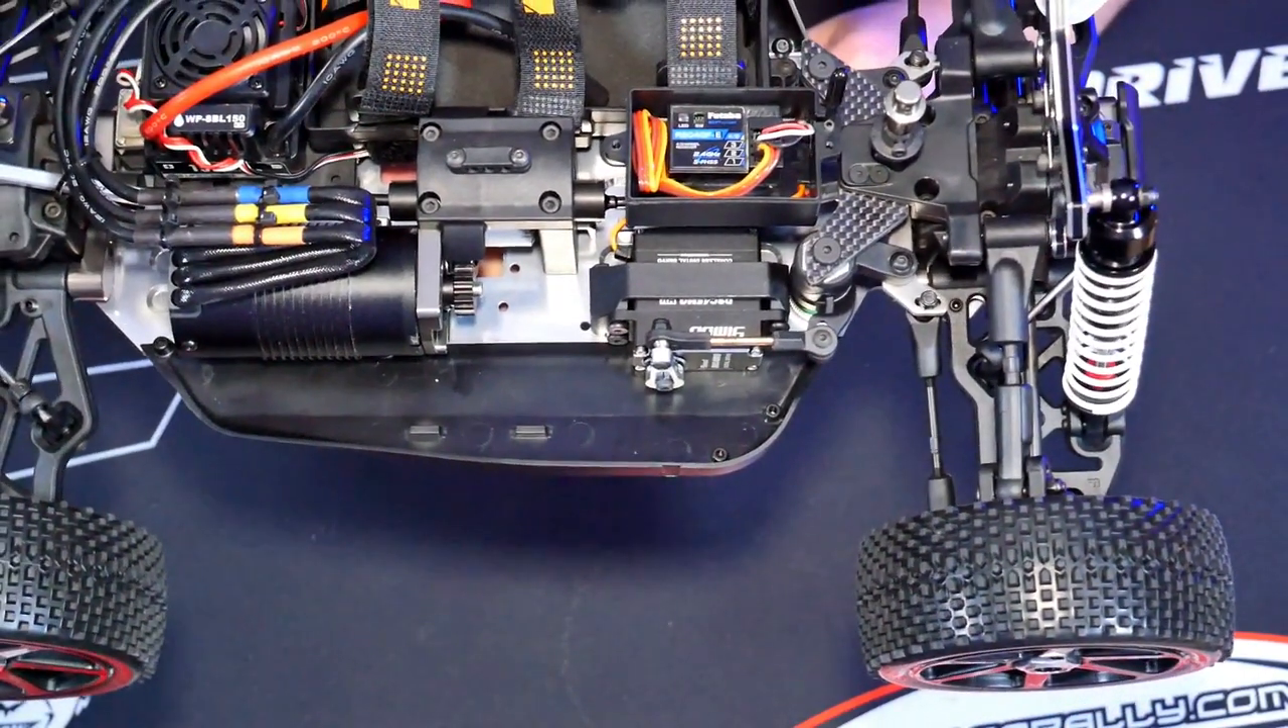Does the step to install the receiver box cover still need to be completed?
Yes.